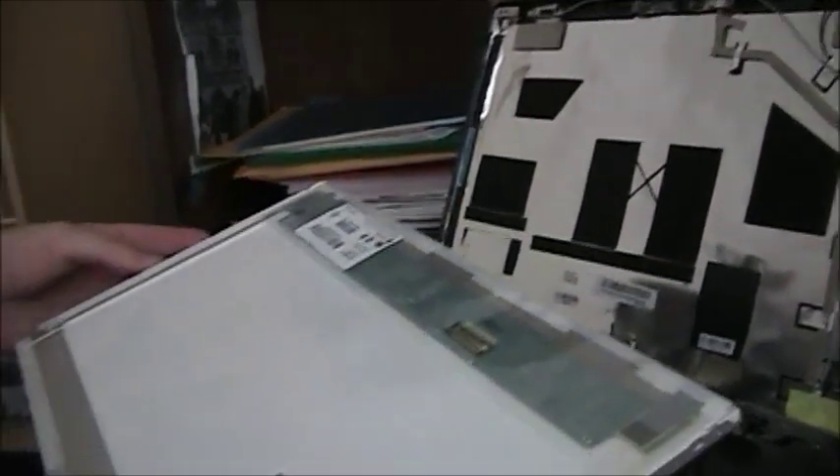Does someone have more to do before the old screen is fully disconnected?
No.